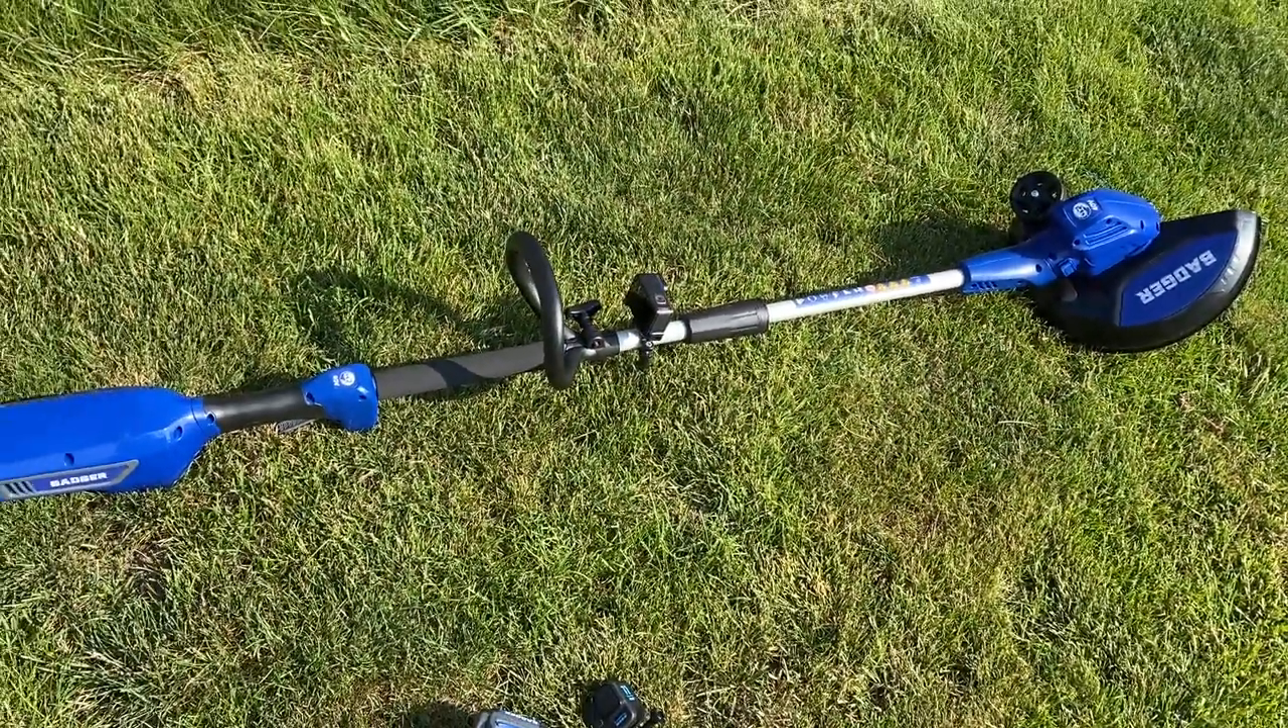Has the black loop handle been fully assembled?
Yes.